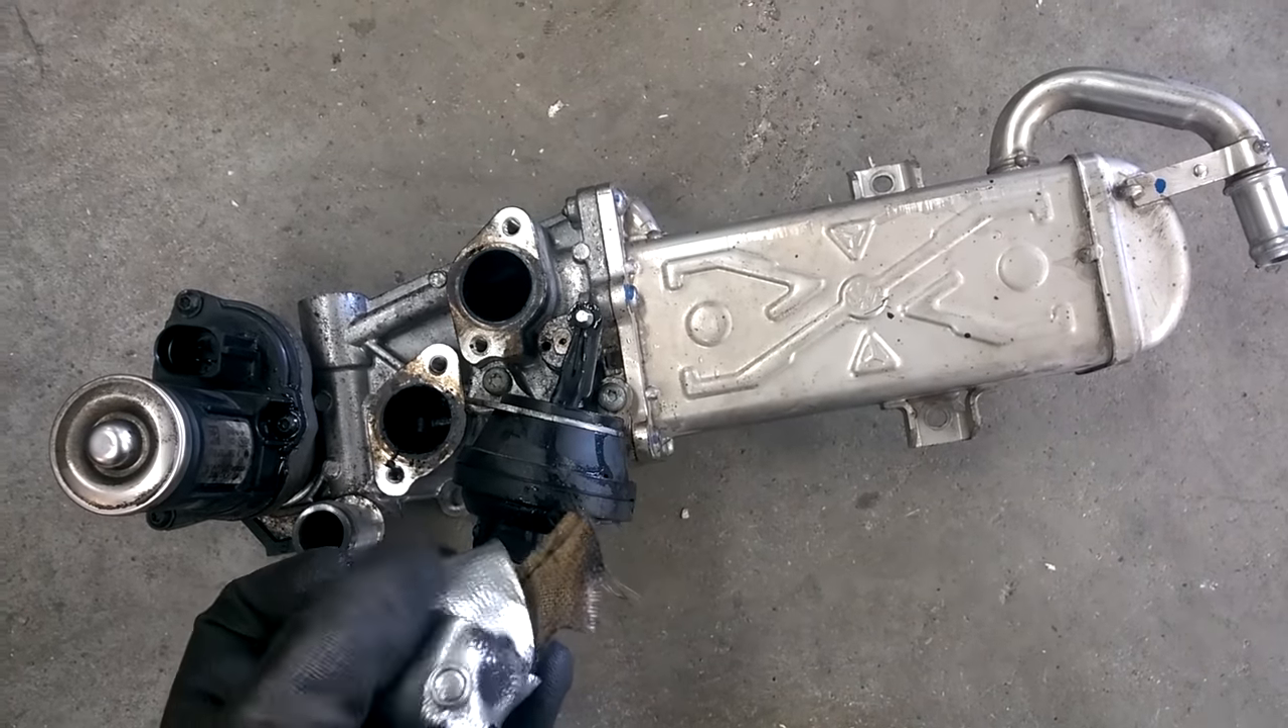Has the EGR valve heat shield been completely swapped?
No.